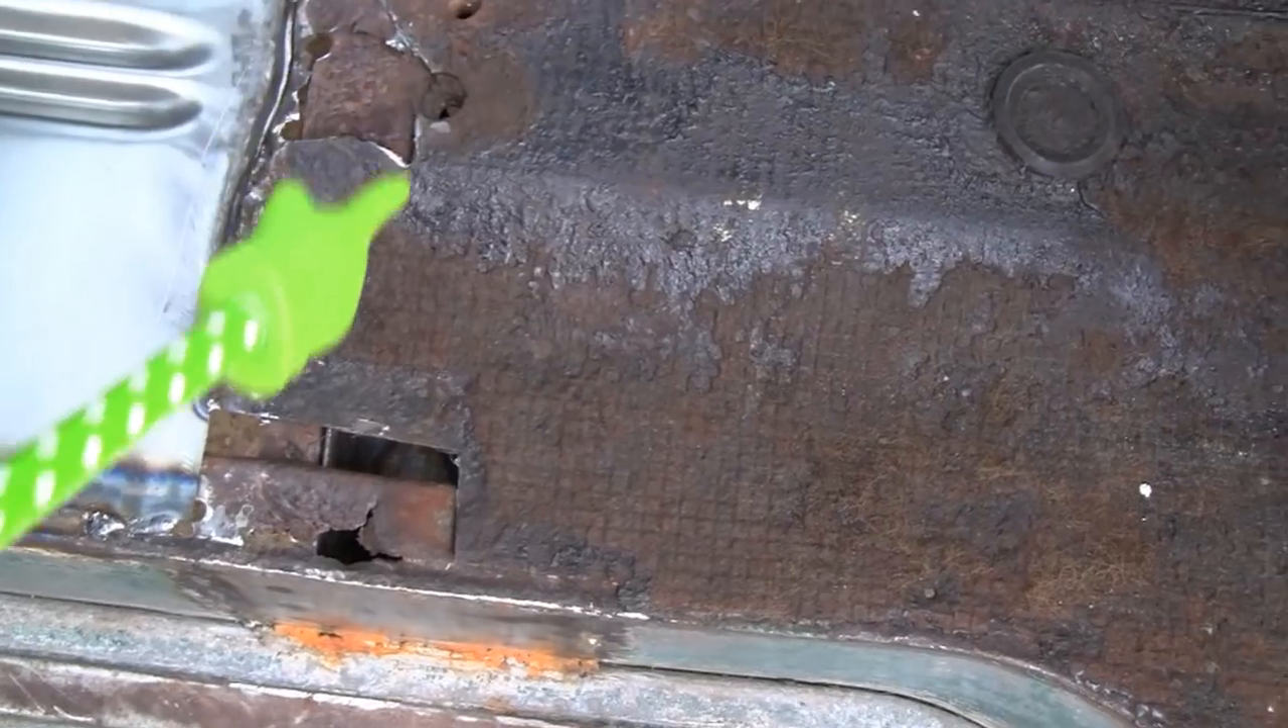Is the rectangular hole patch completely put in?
No.